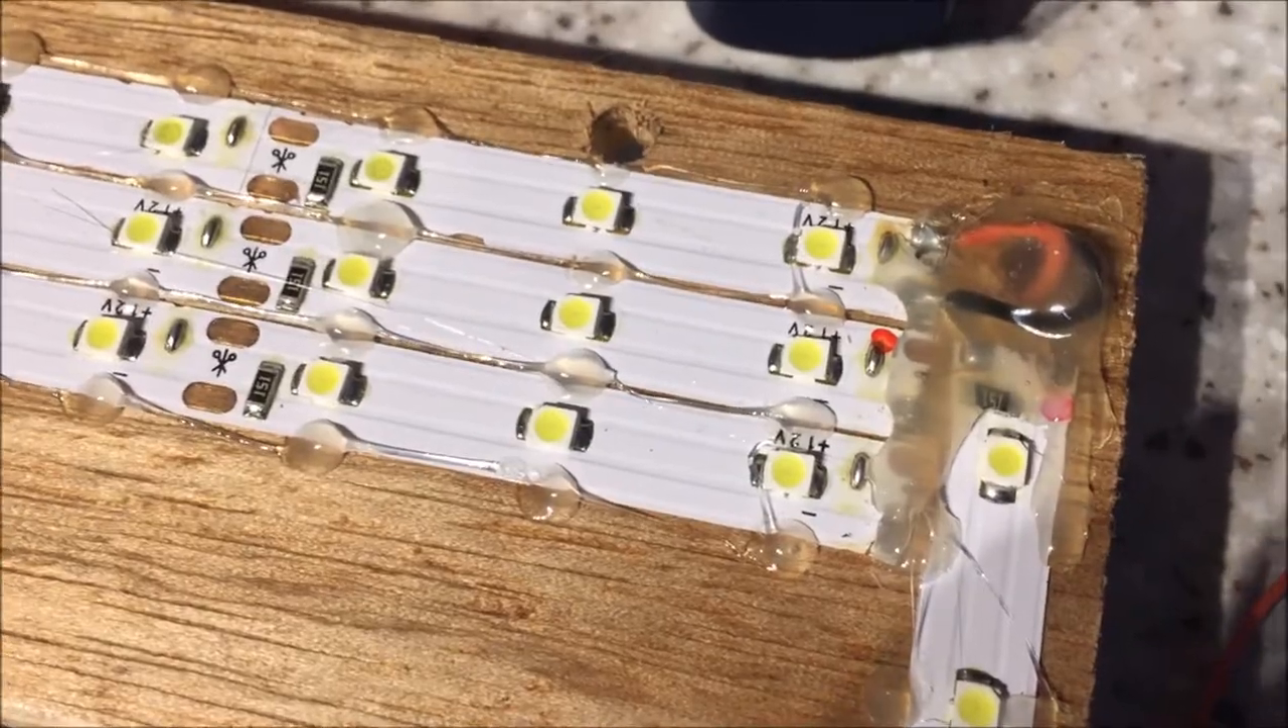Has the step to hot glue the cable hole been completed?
Yes.